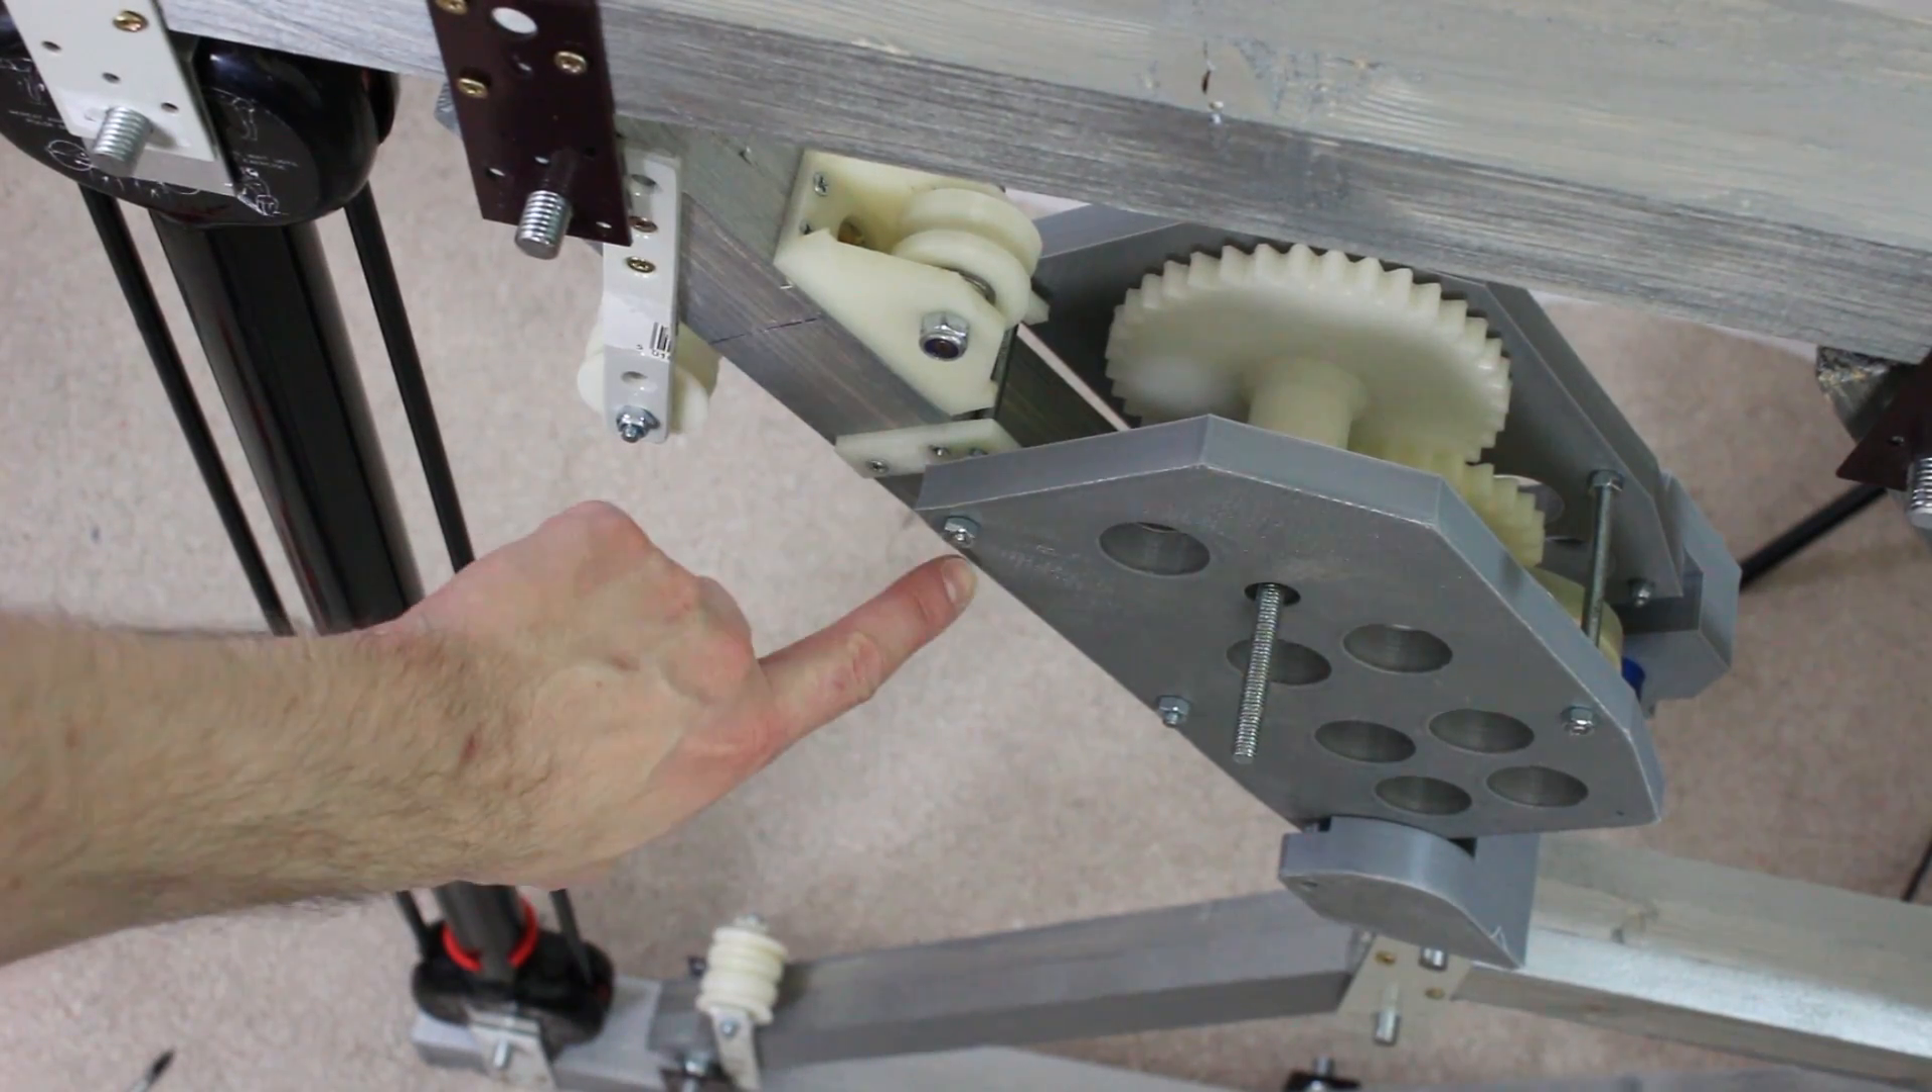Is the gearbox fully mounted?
Yes.